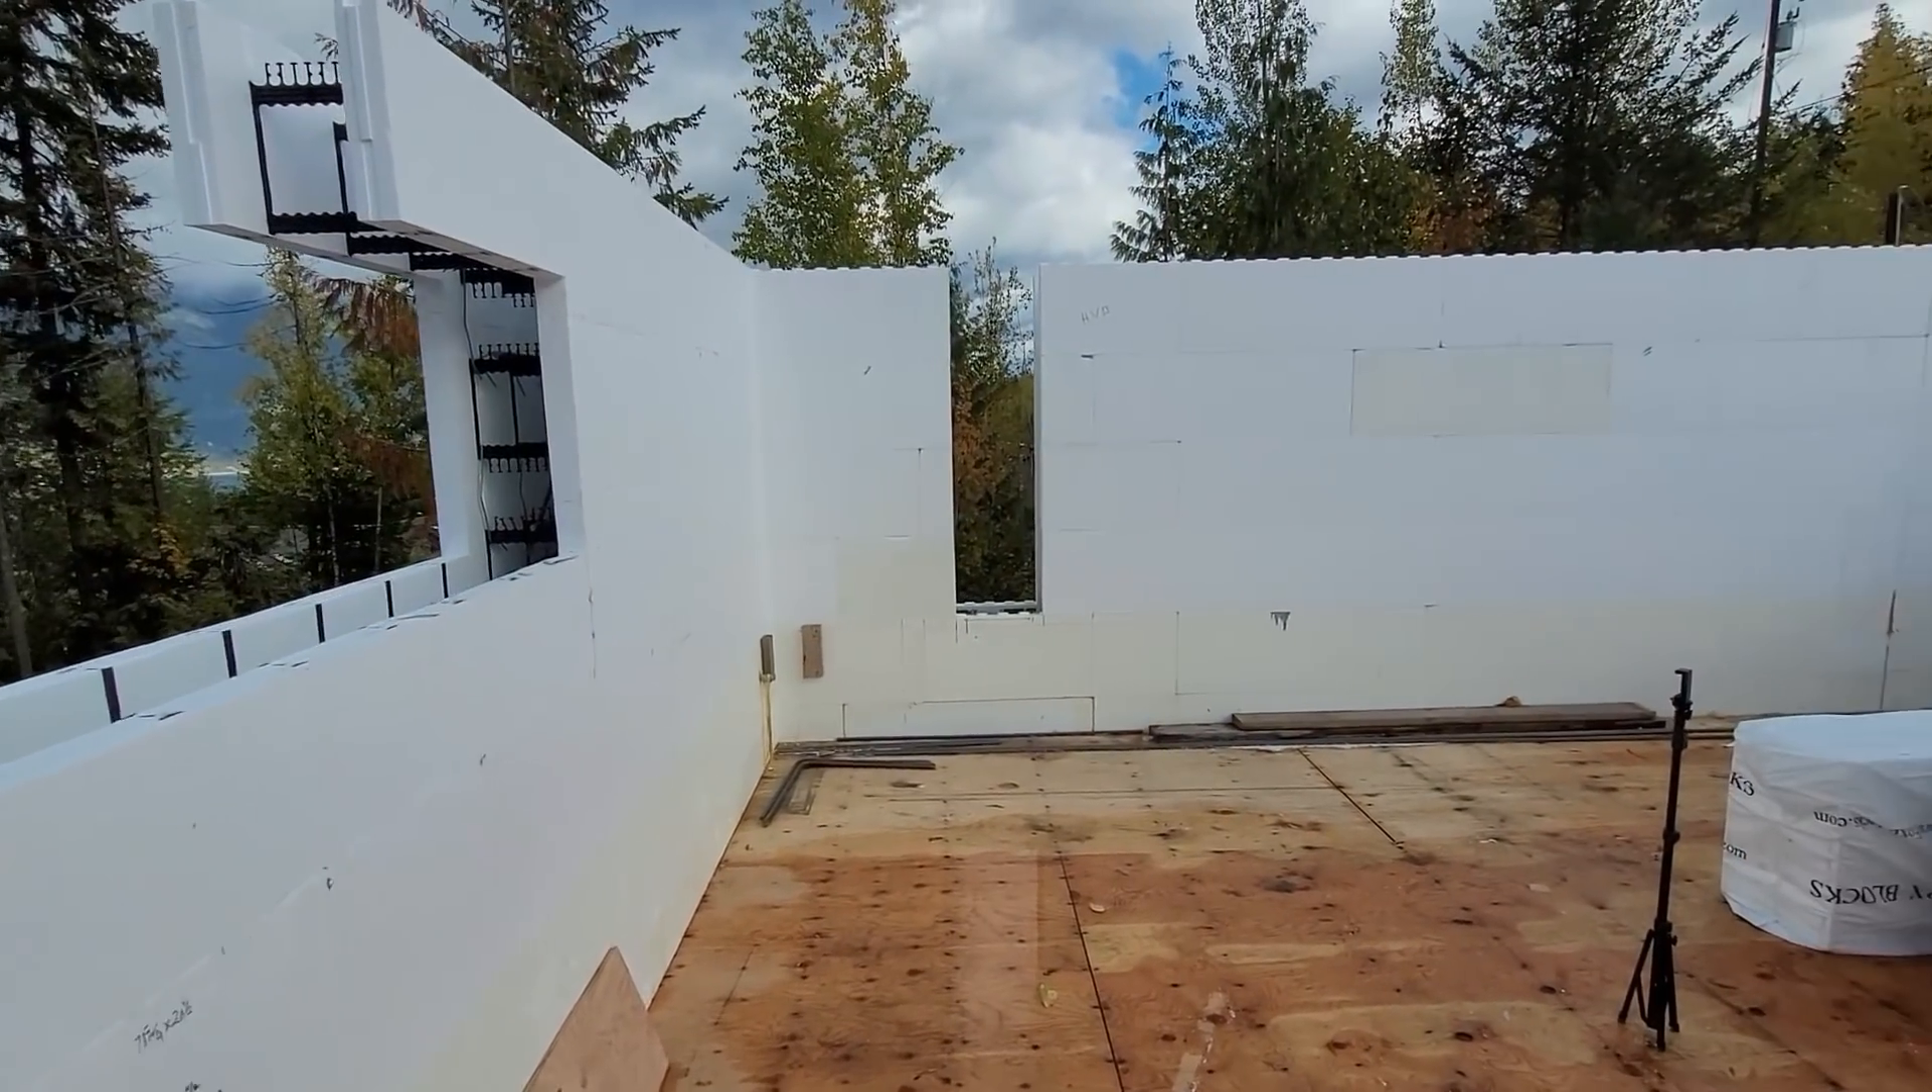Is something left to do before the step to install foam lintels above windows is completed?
Yes.